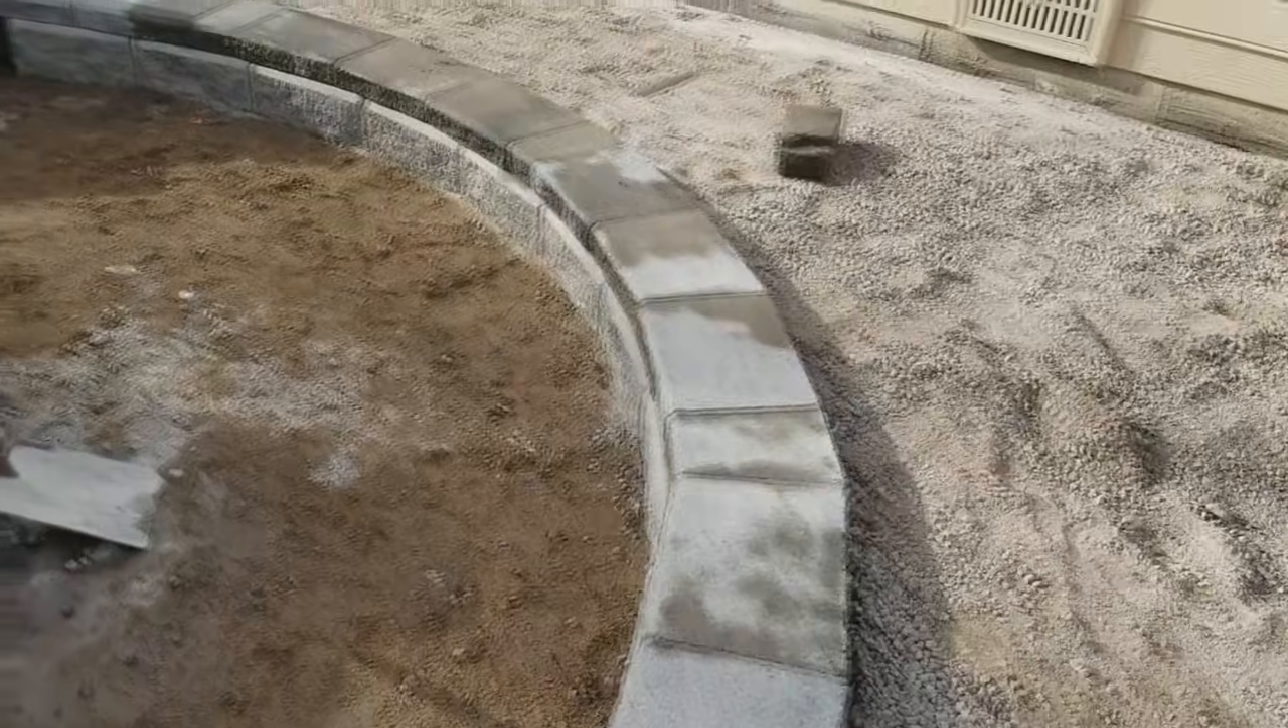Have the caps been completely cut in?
Yes.